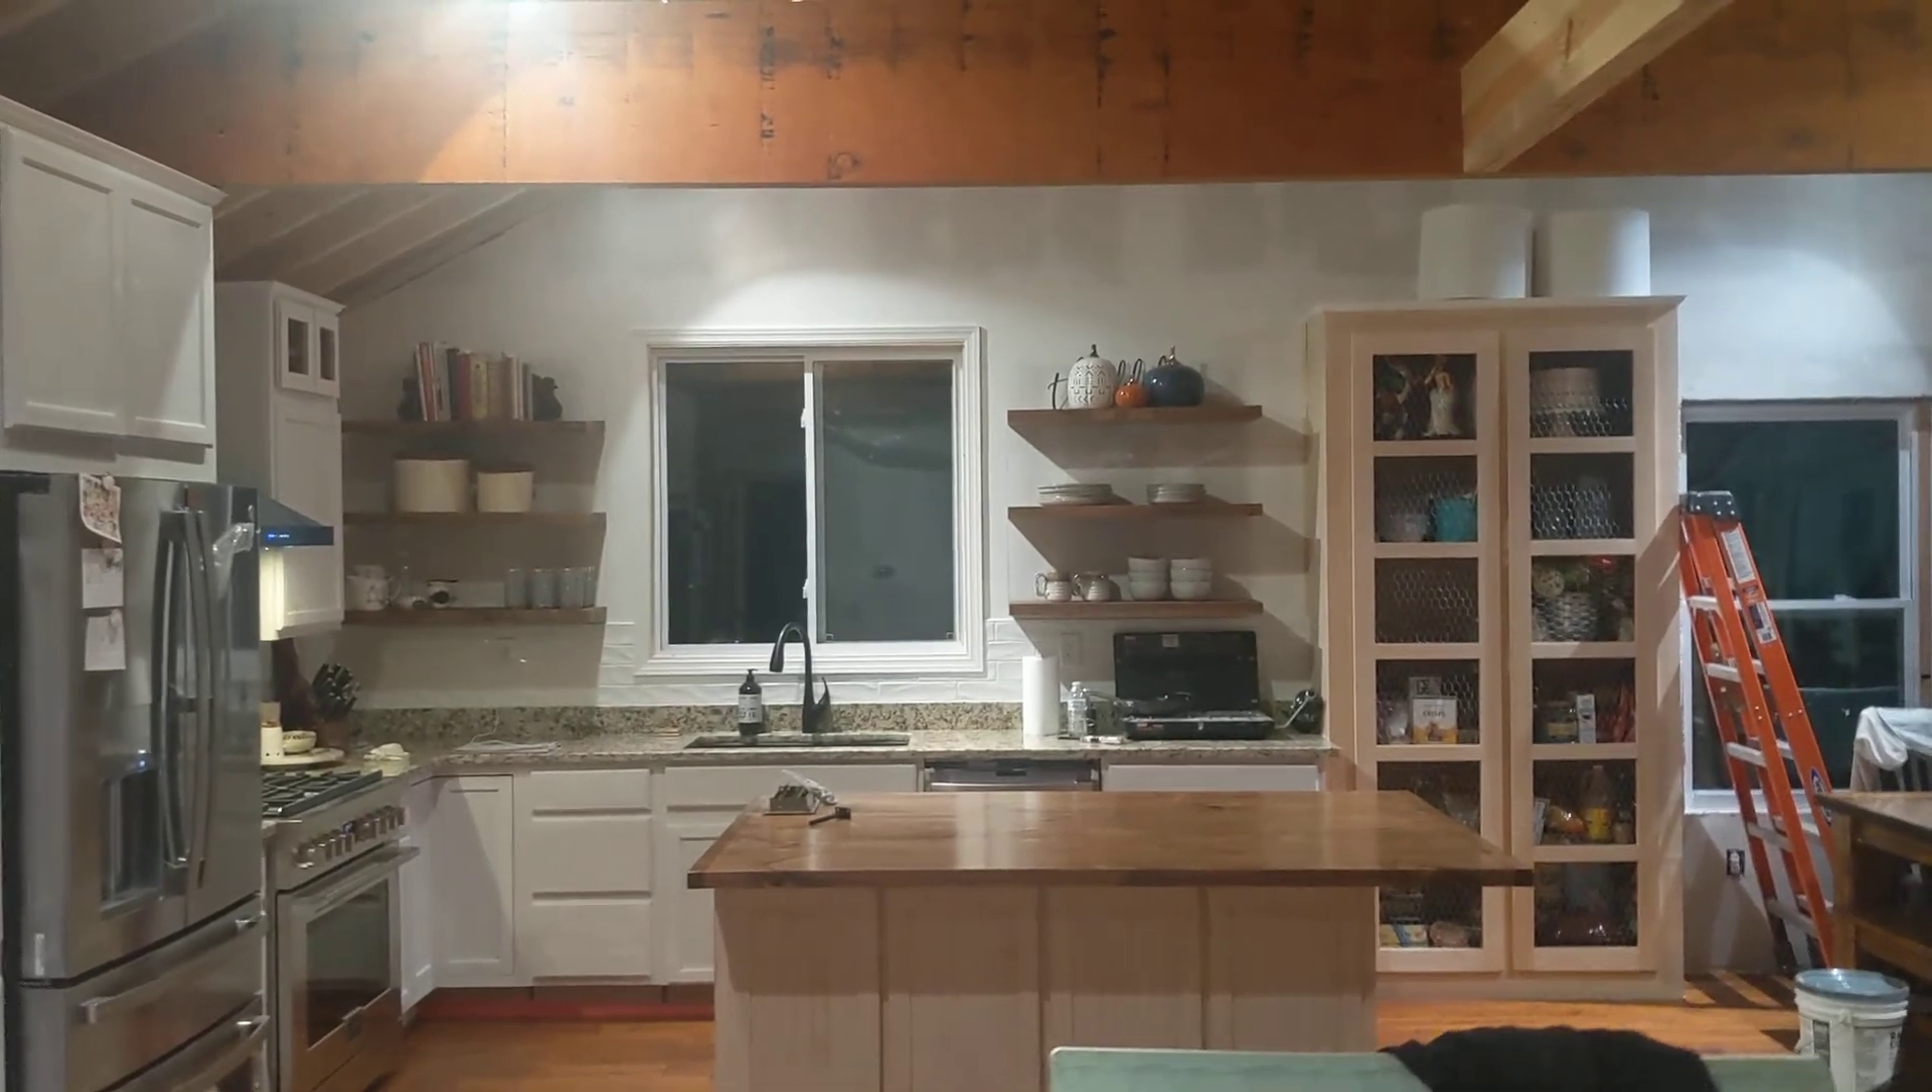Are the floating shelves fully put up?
Yes.